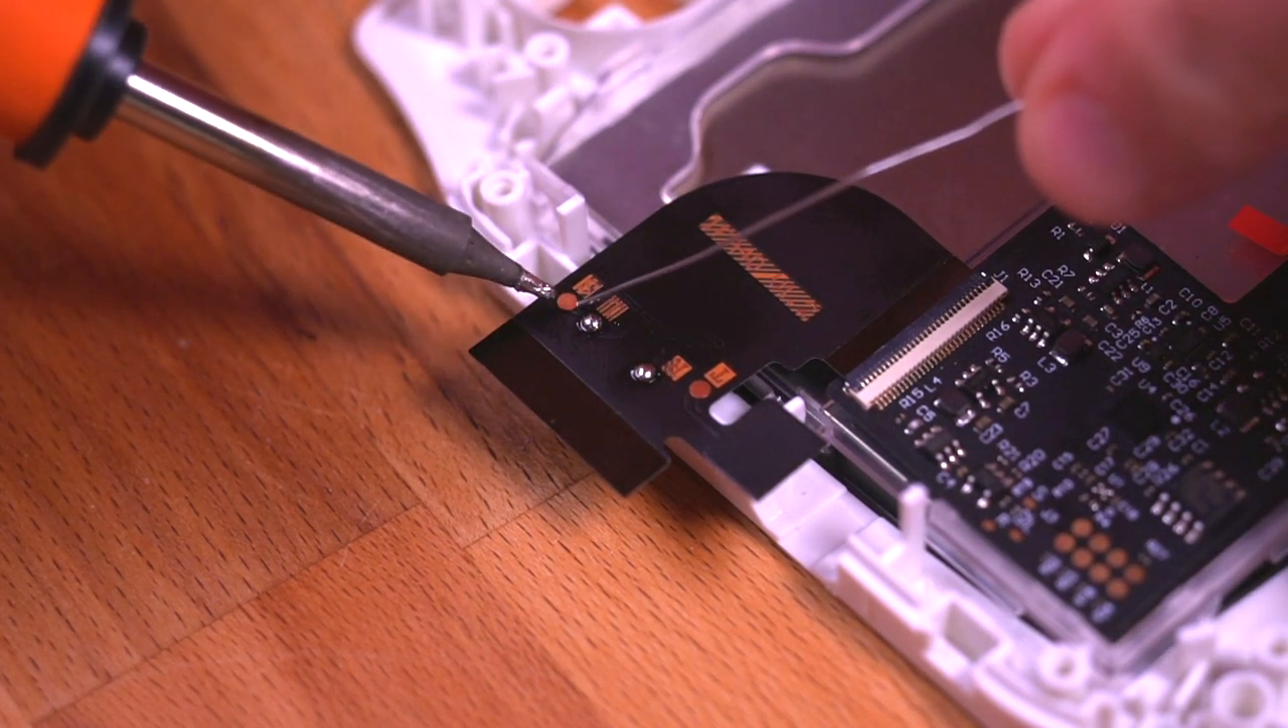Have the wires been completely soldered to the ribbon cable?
No.